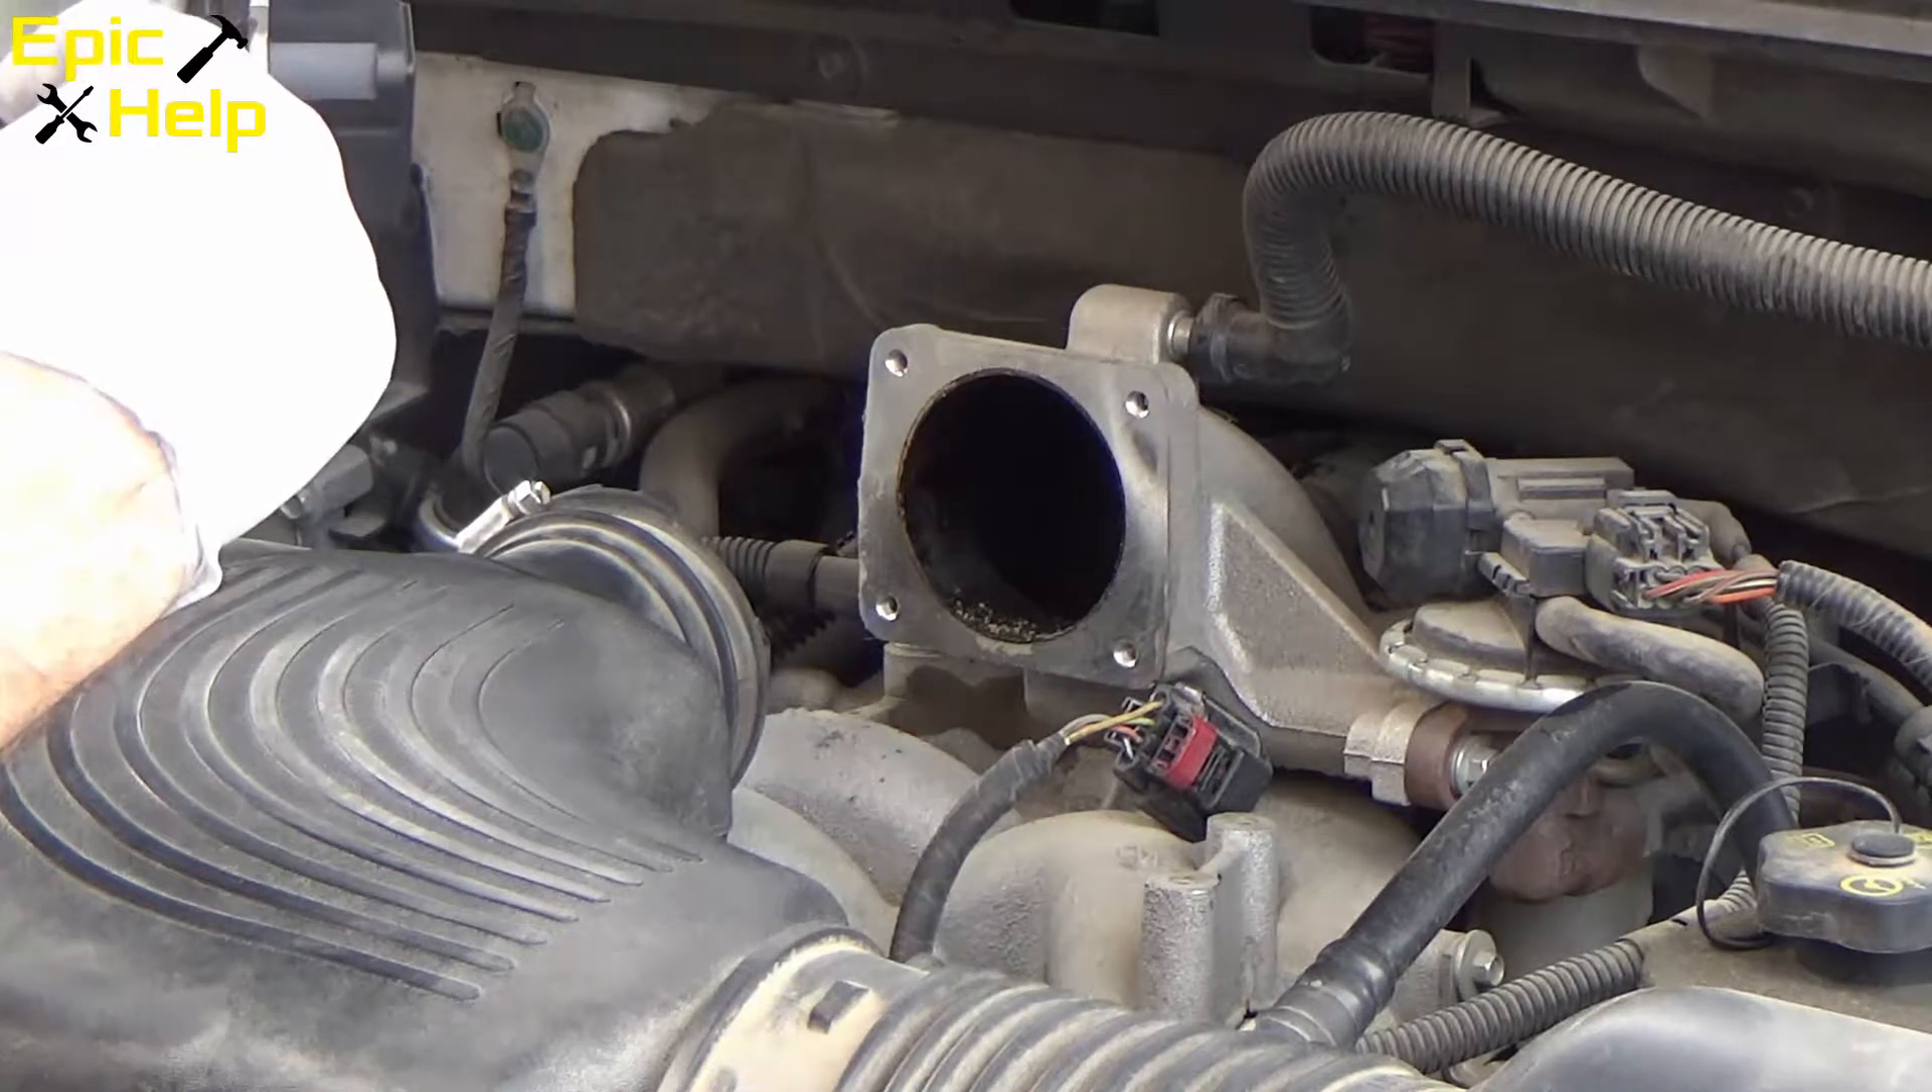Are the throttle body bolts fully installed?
No.